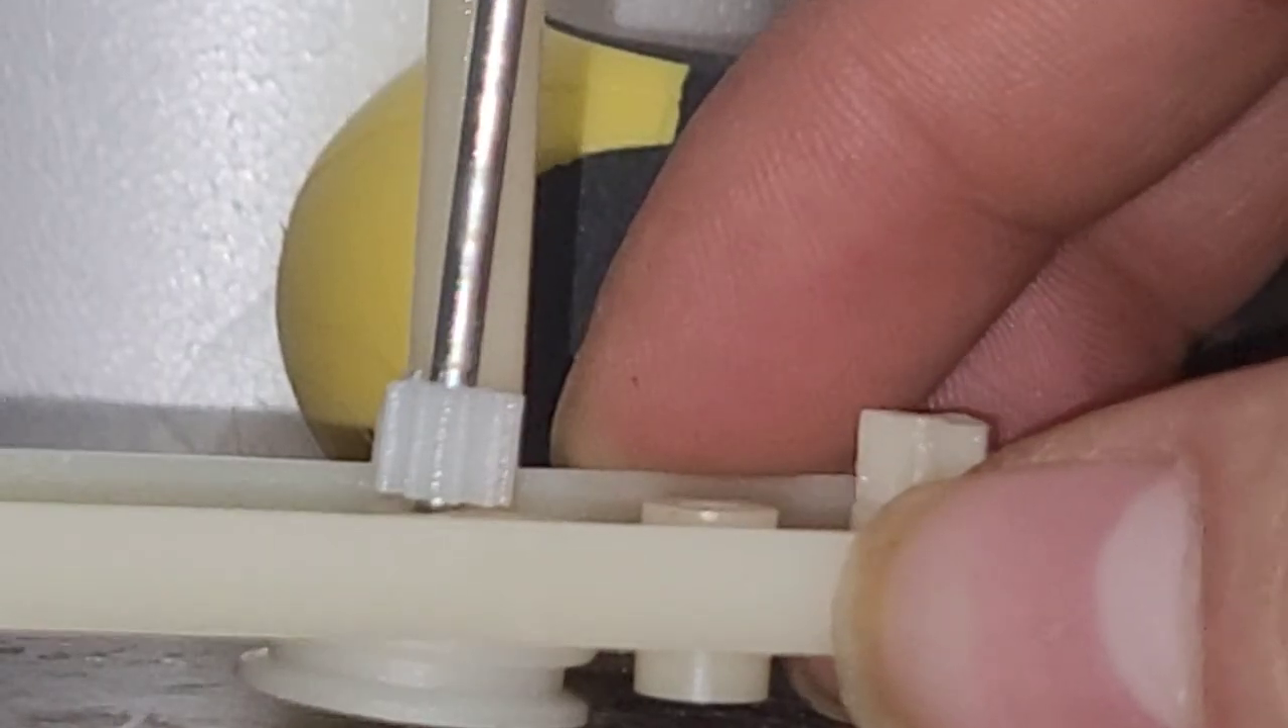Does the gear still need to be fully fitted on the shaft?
No.